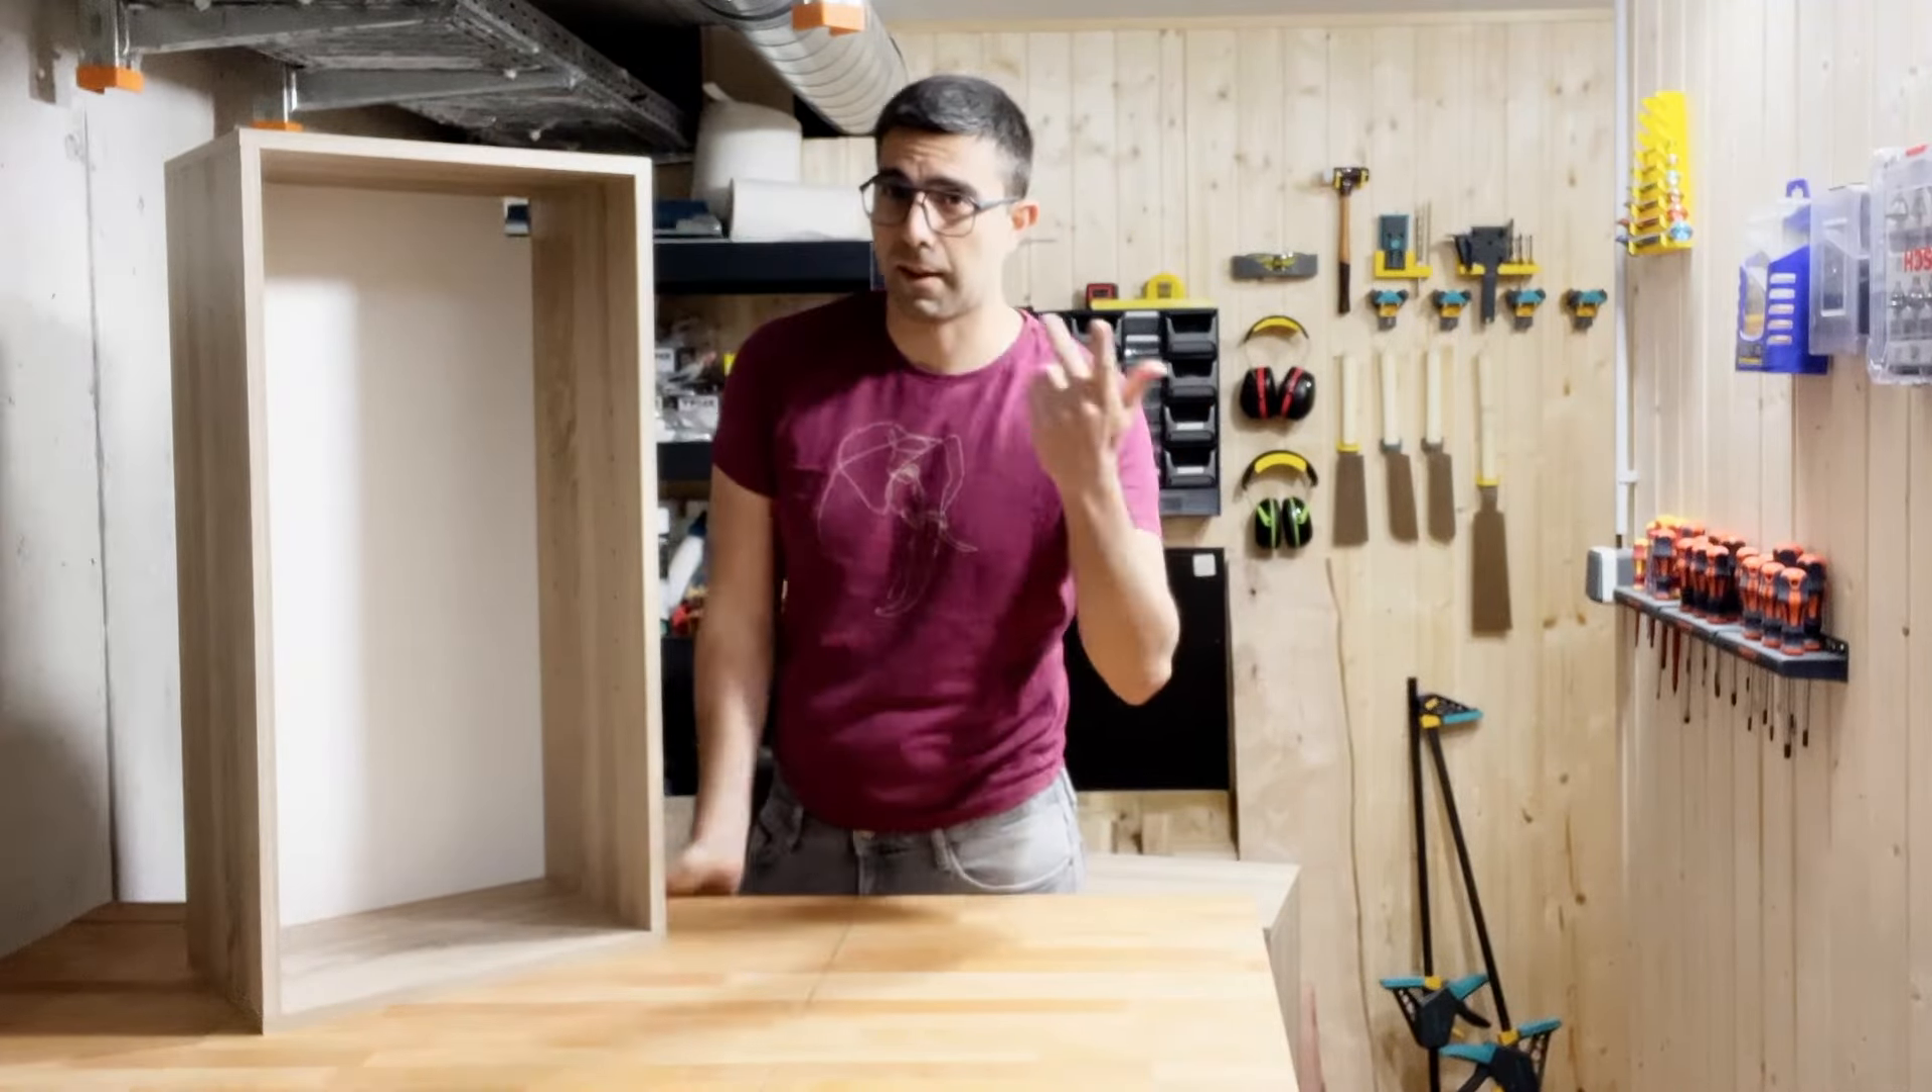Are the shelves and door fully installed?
No.